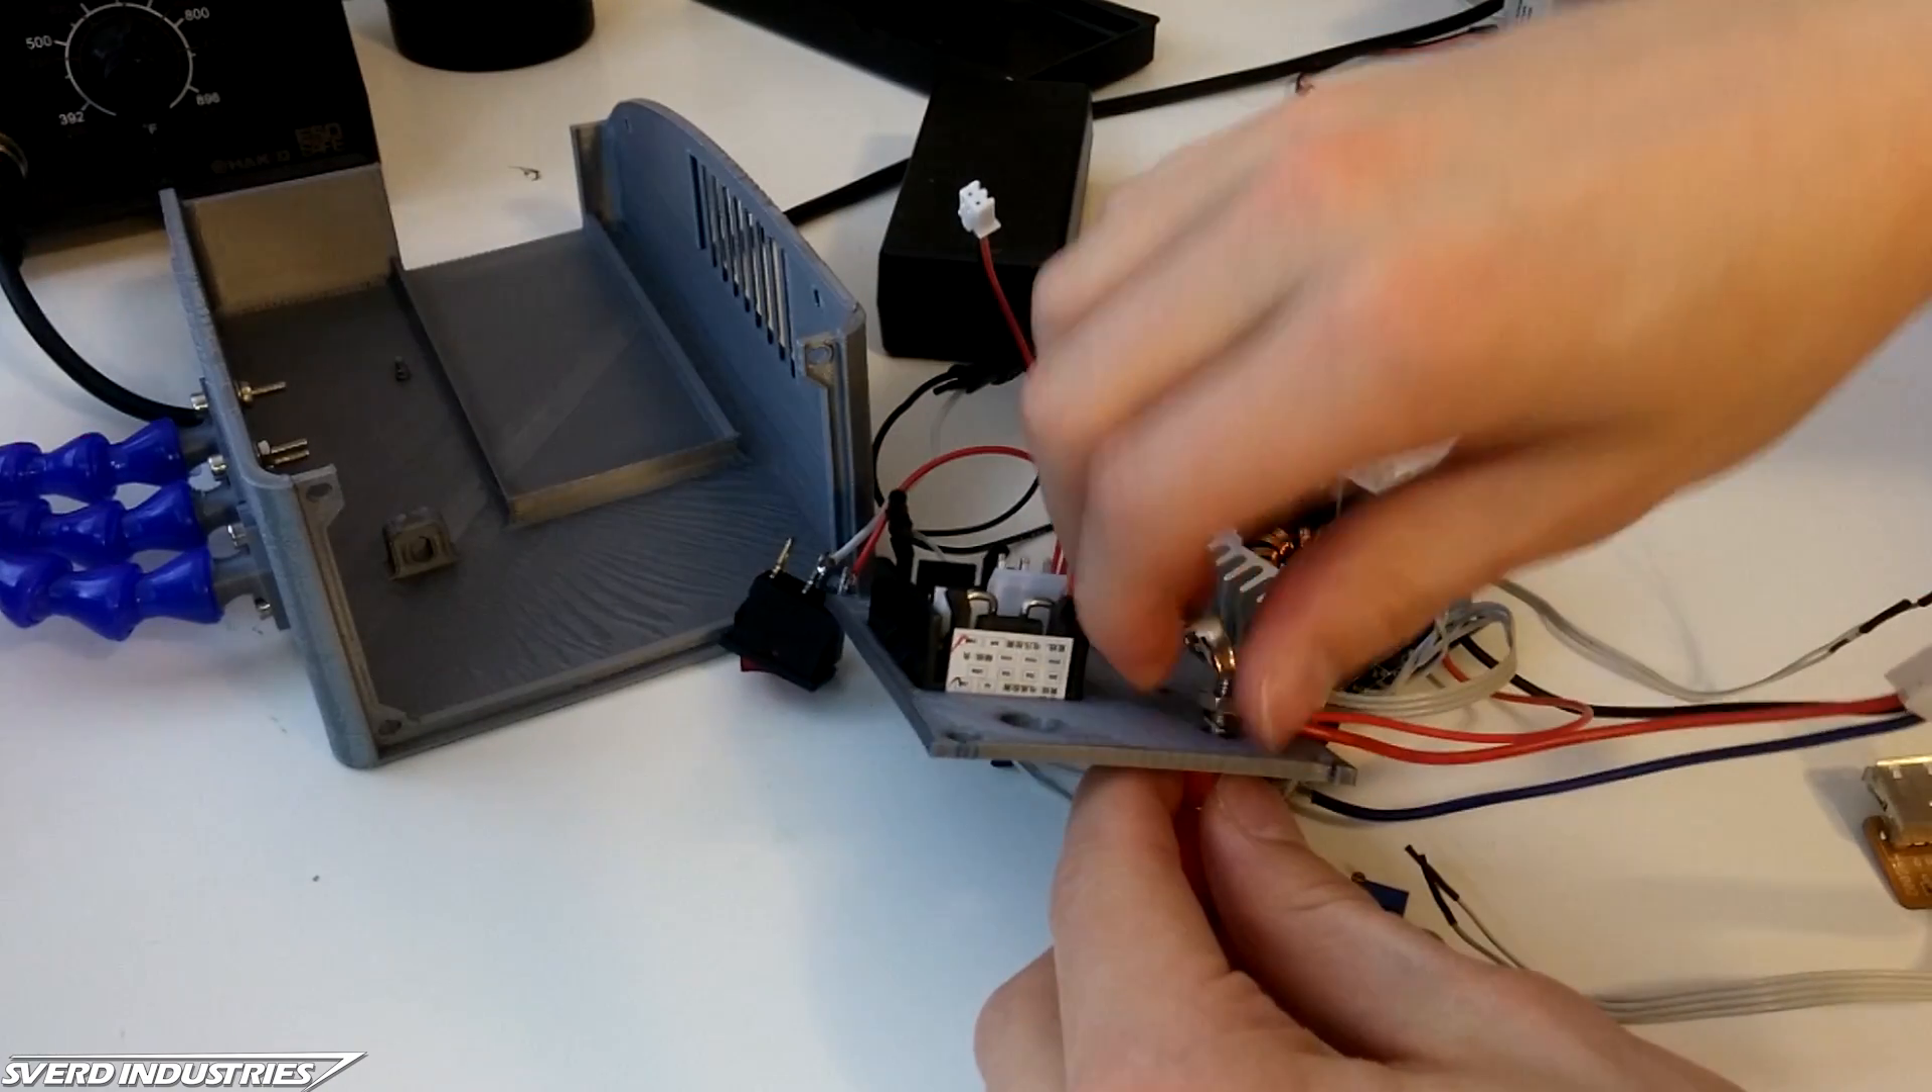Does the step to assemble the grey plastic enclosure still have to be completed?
Yes.